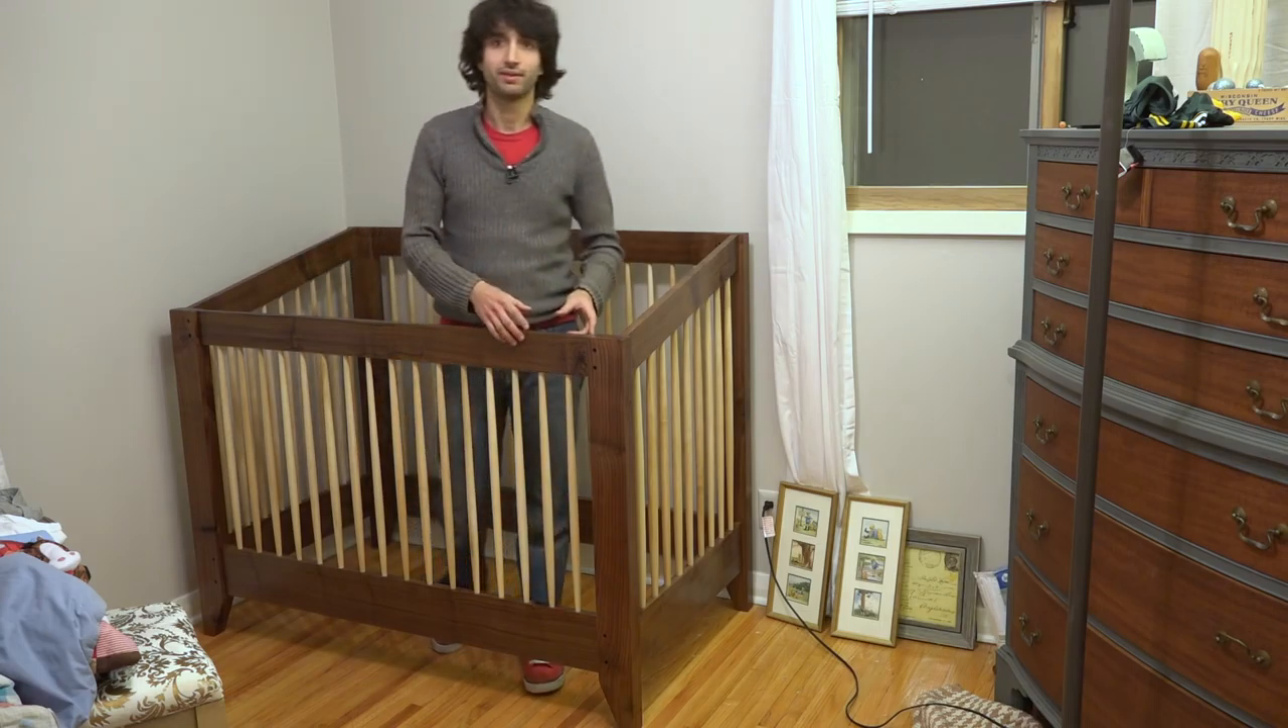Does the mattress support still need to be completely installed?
Yes.